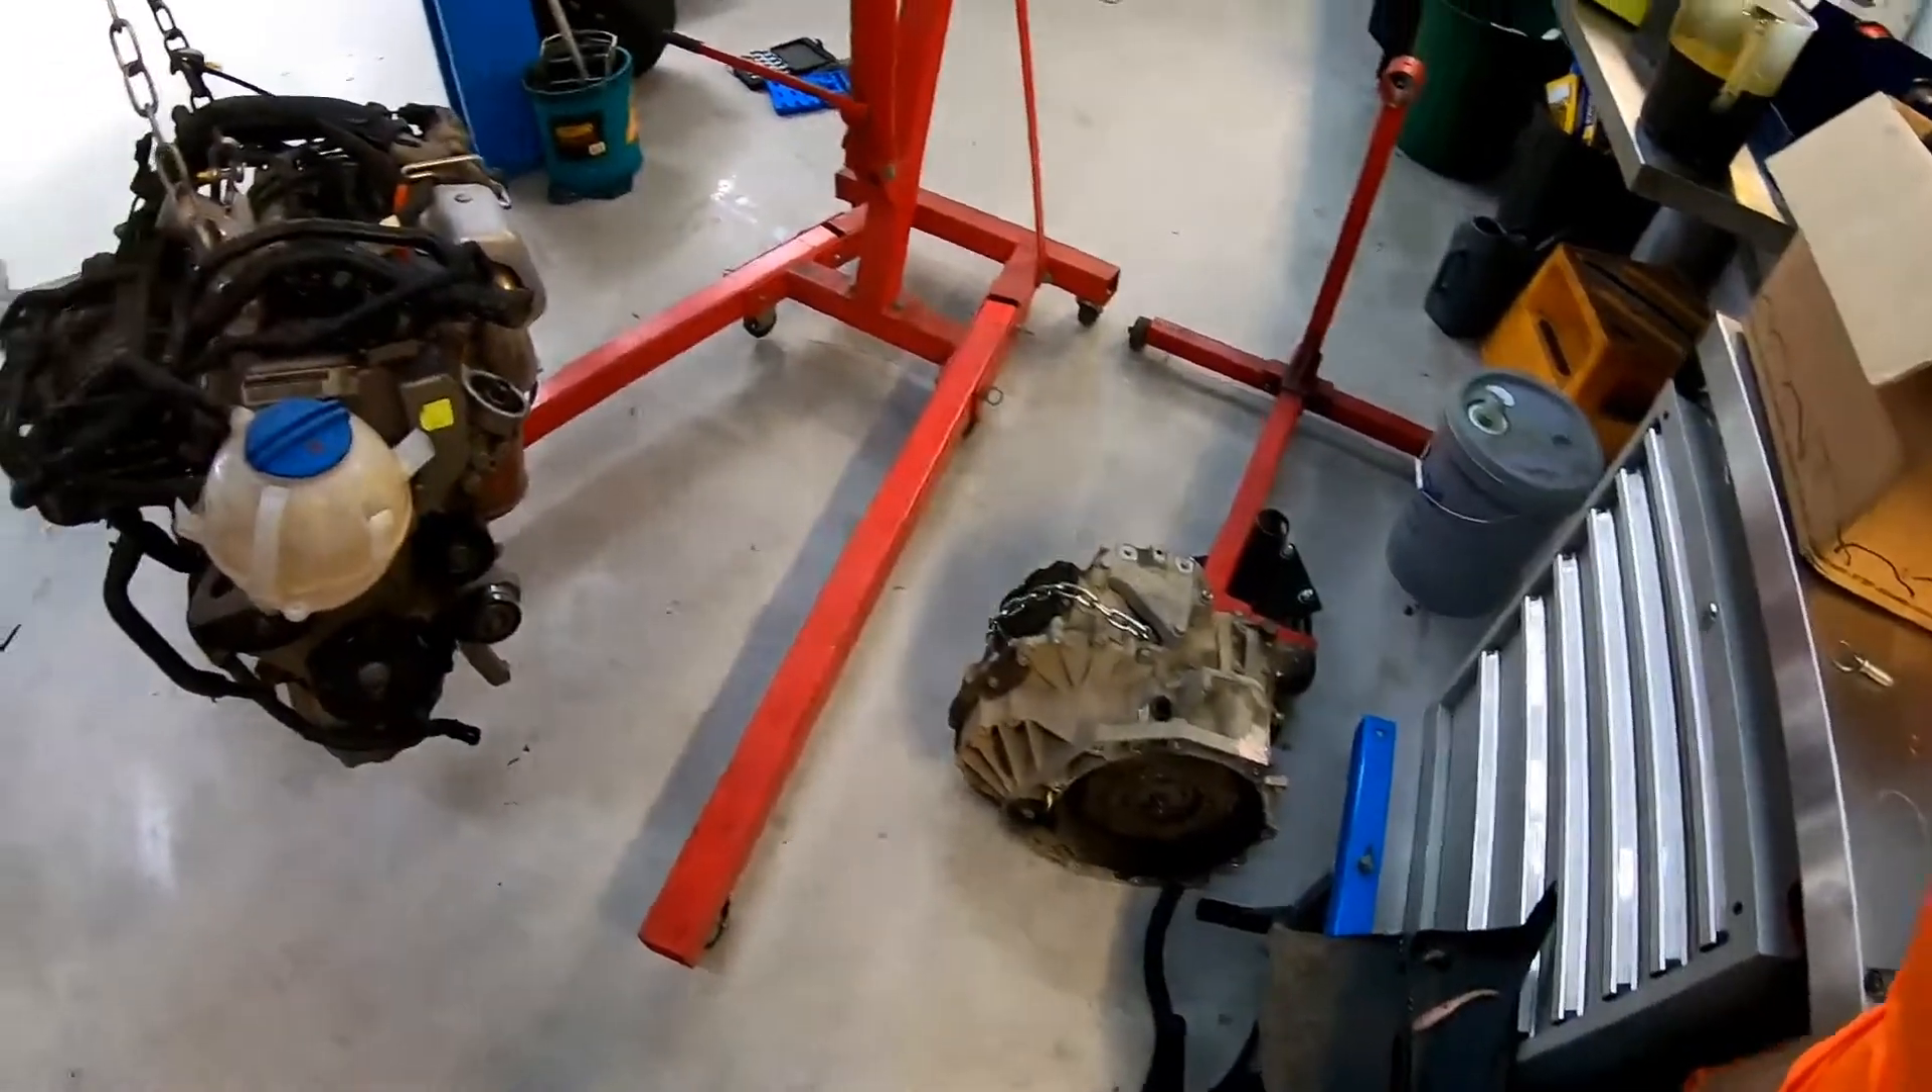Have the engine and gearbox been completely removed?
Yes.